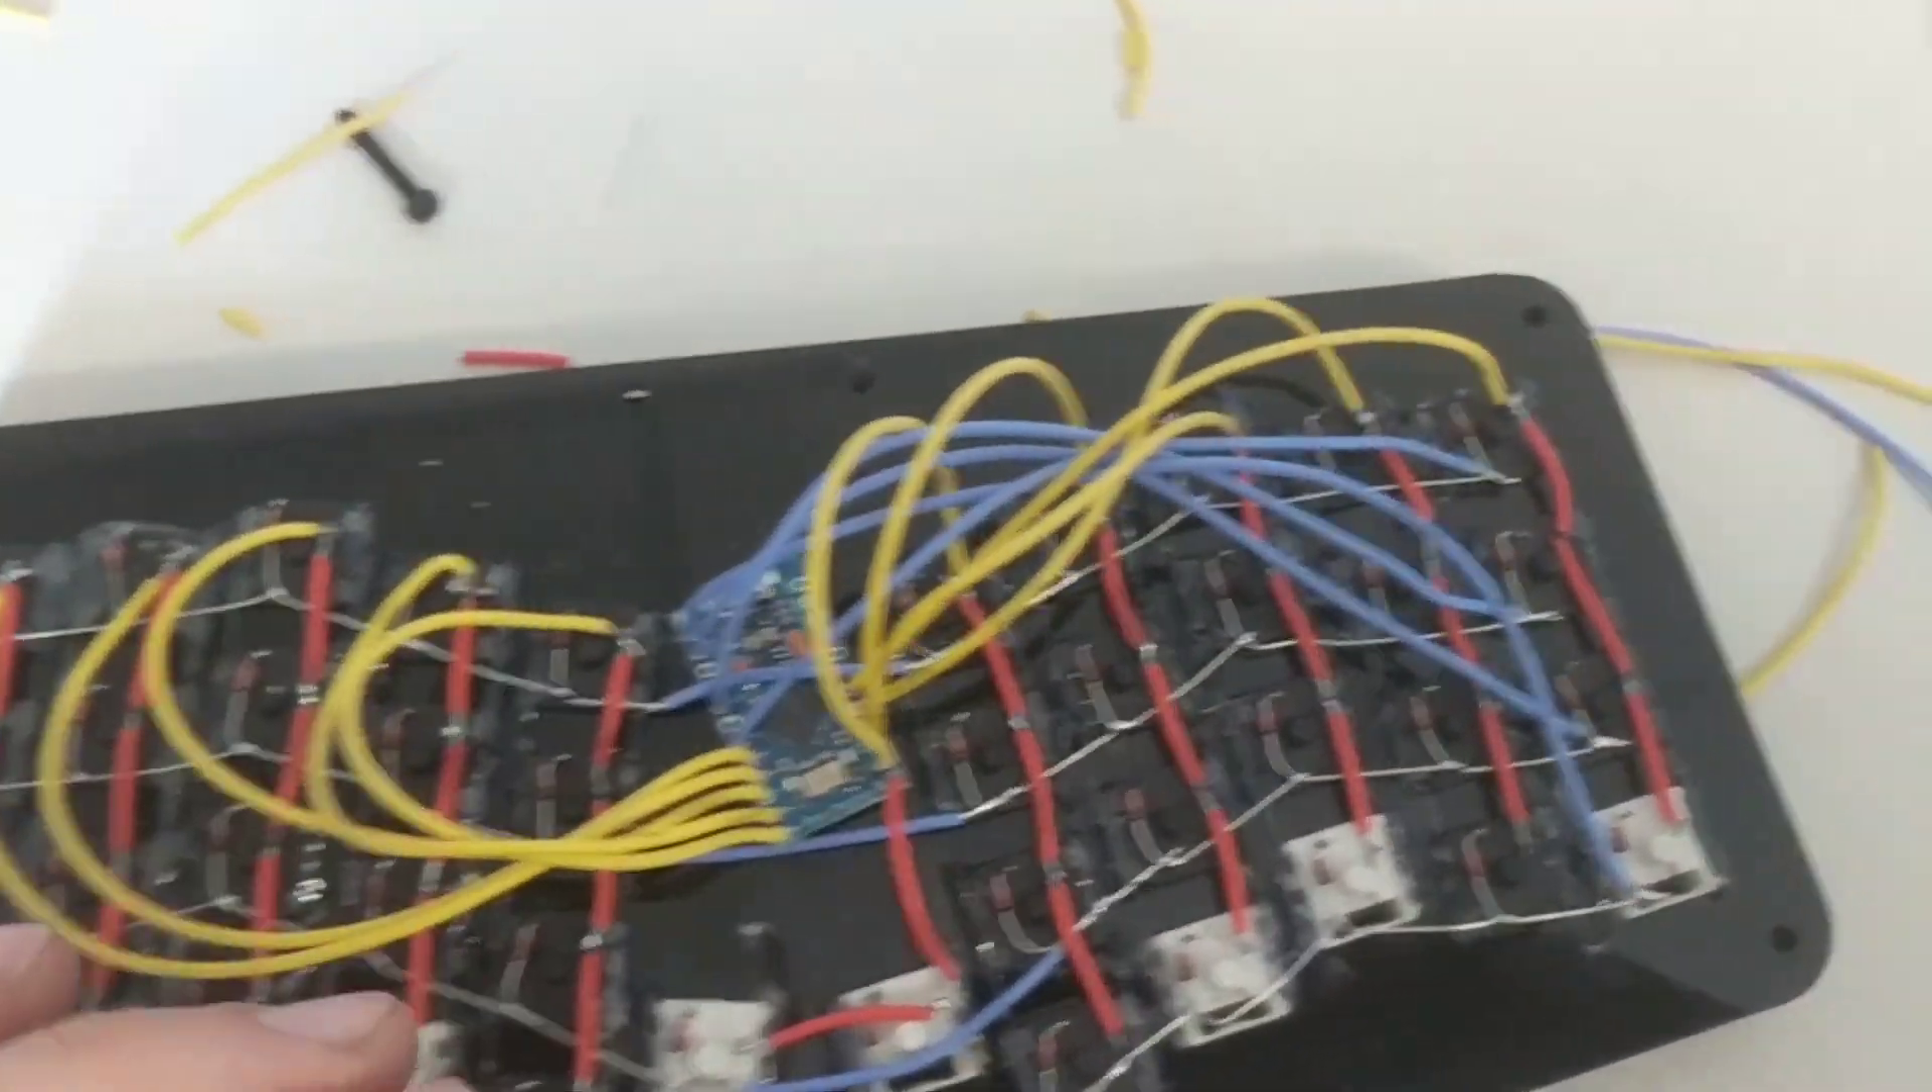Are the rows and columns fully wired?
Yes.